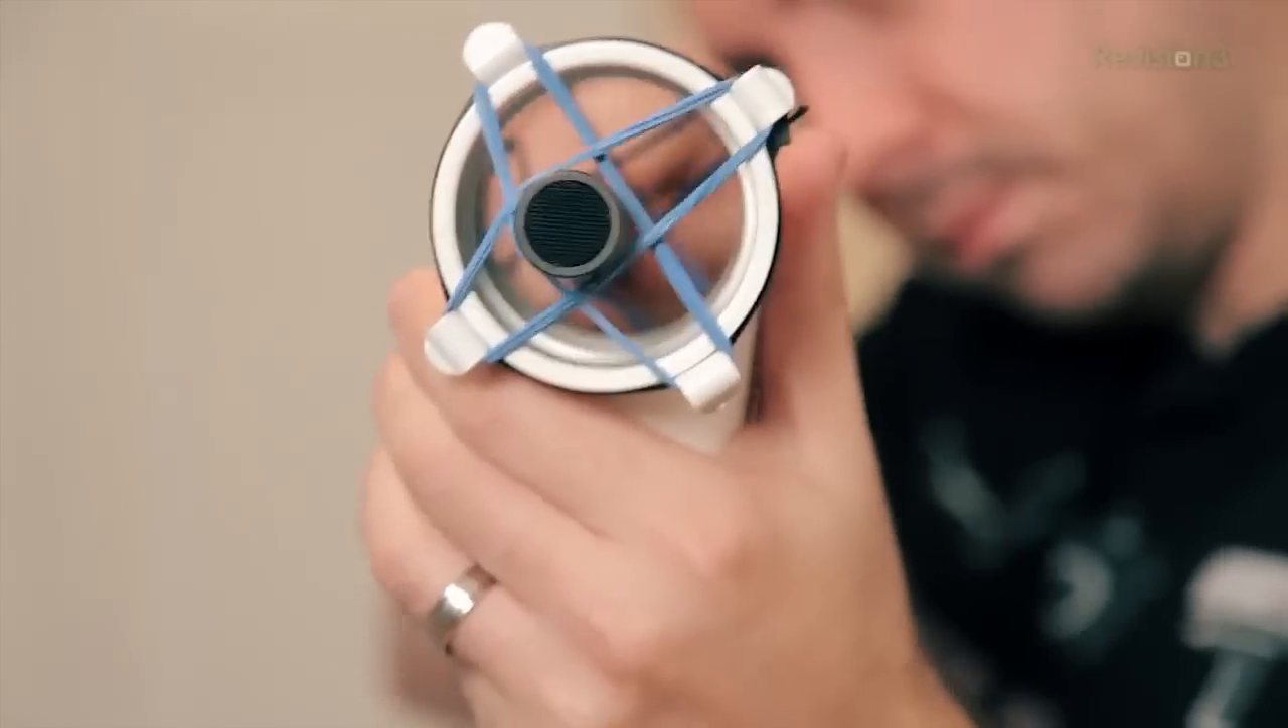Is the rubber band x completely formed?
Yes.